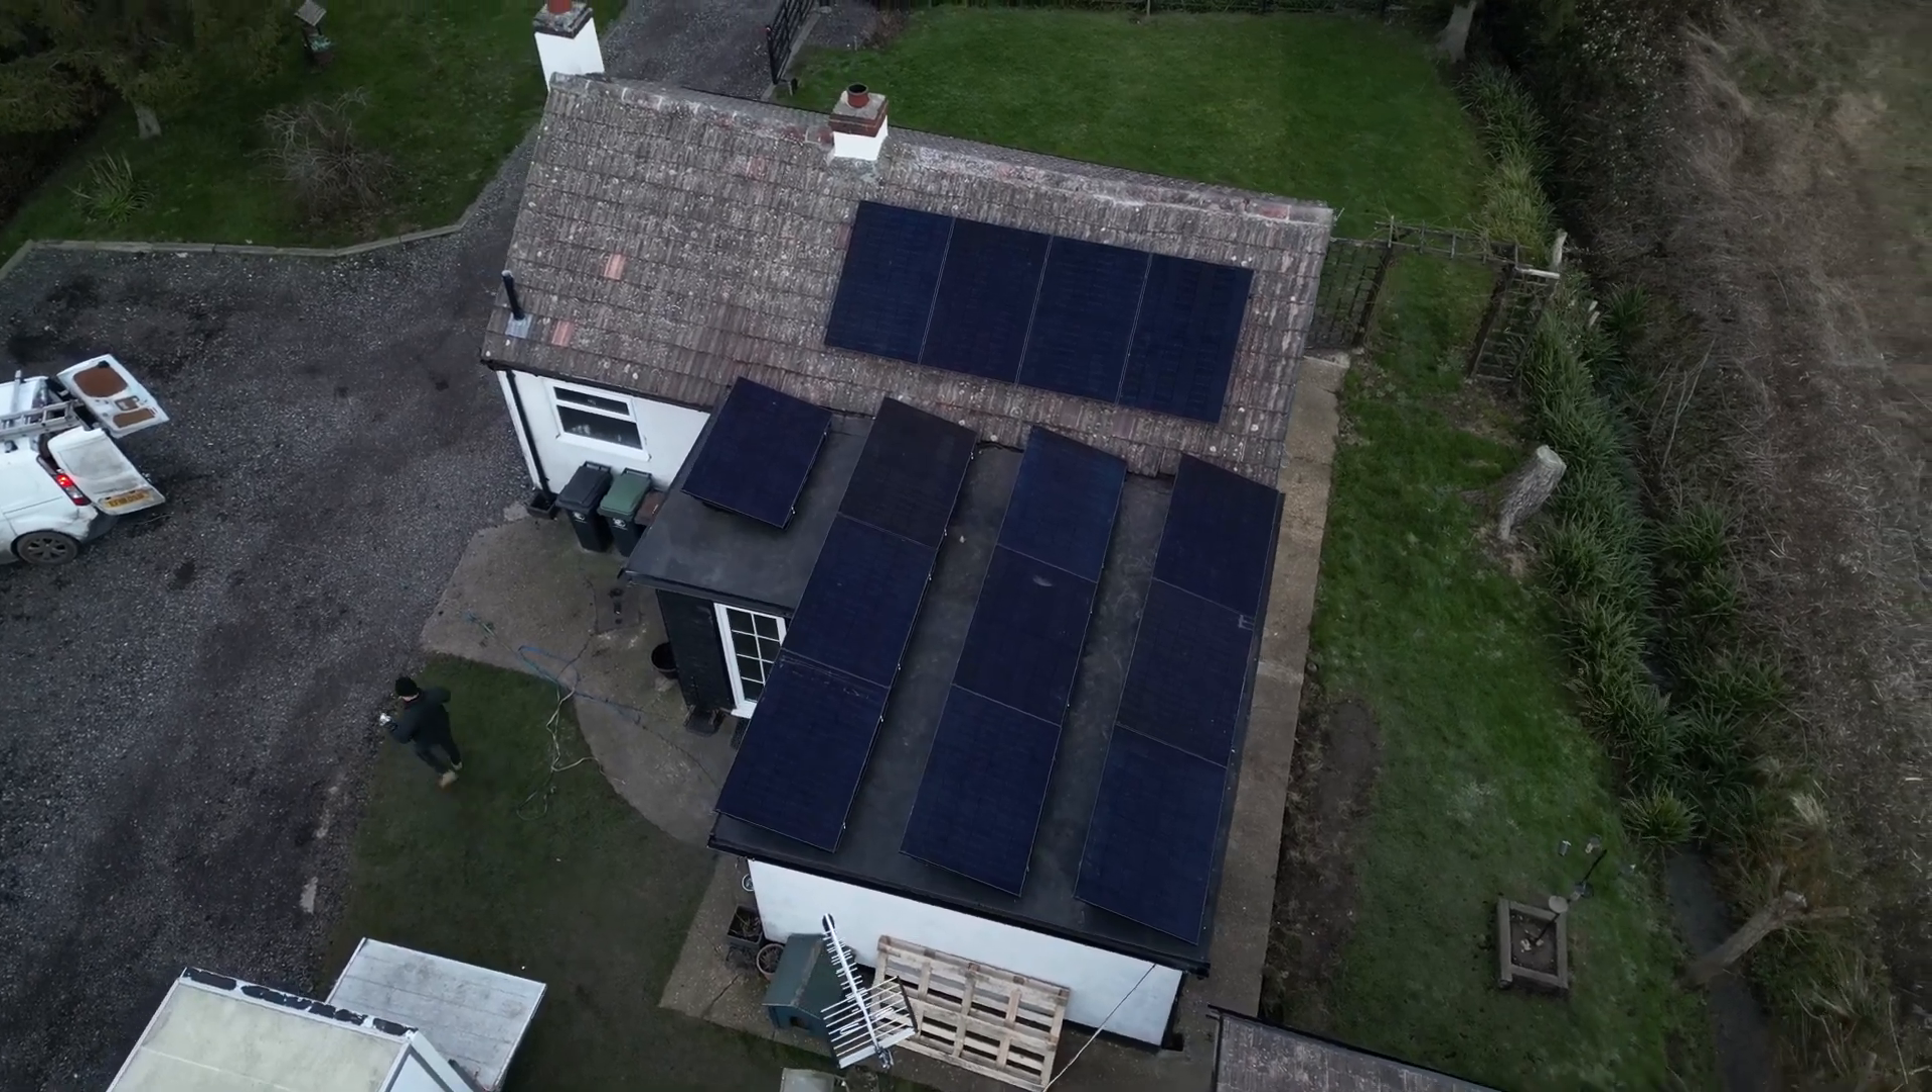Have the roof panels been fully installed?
Yes.